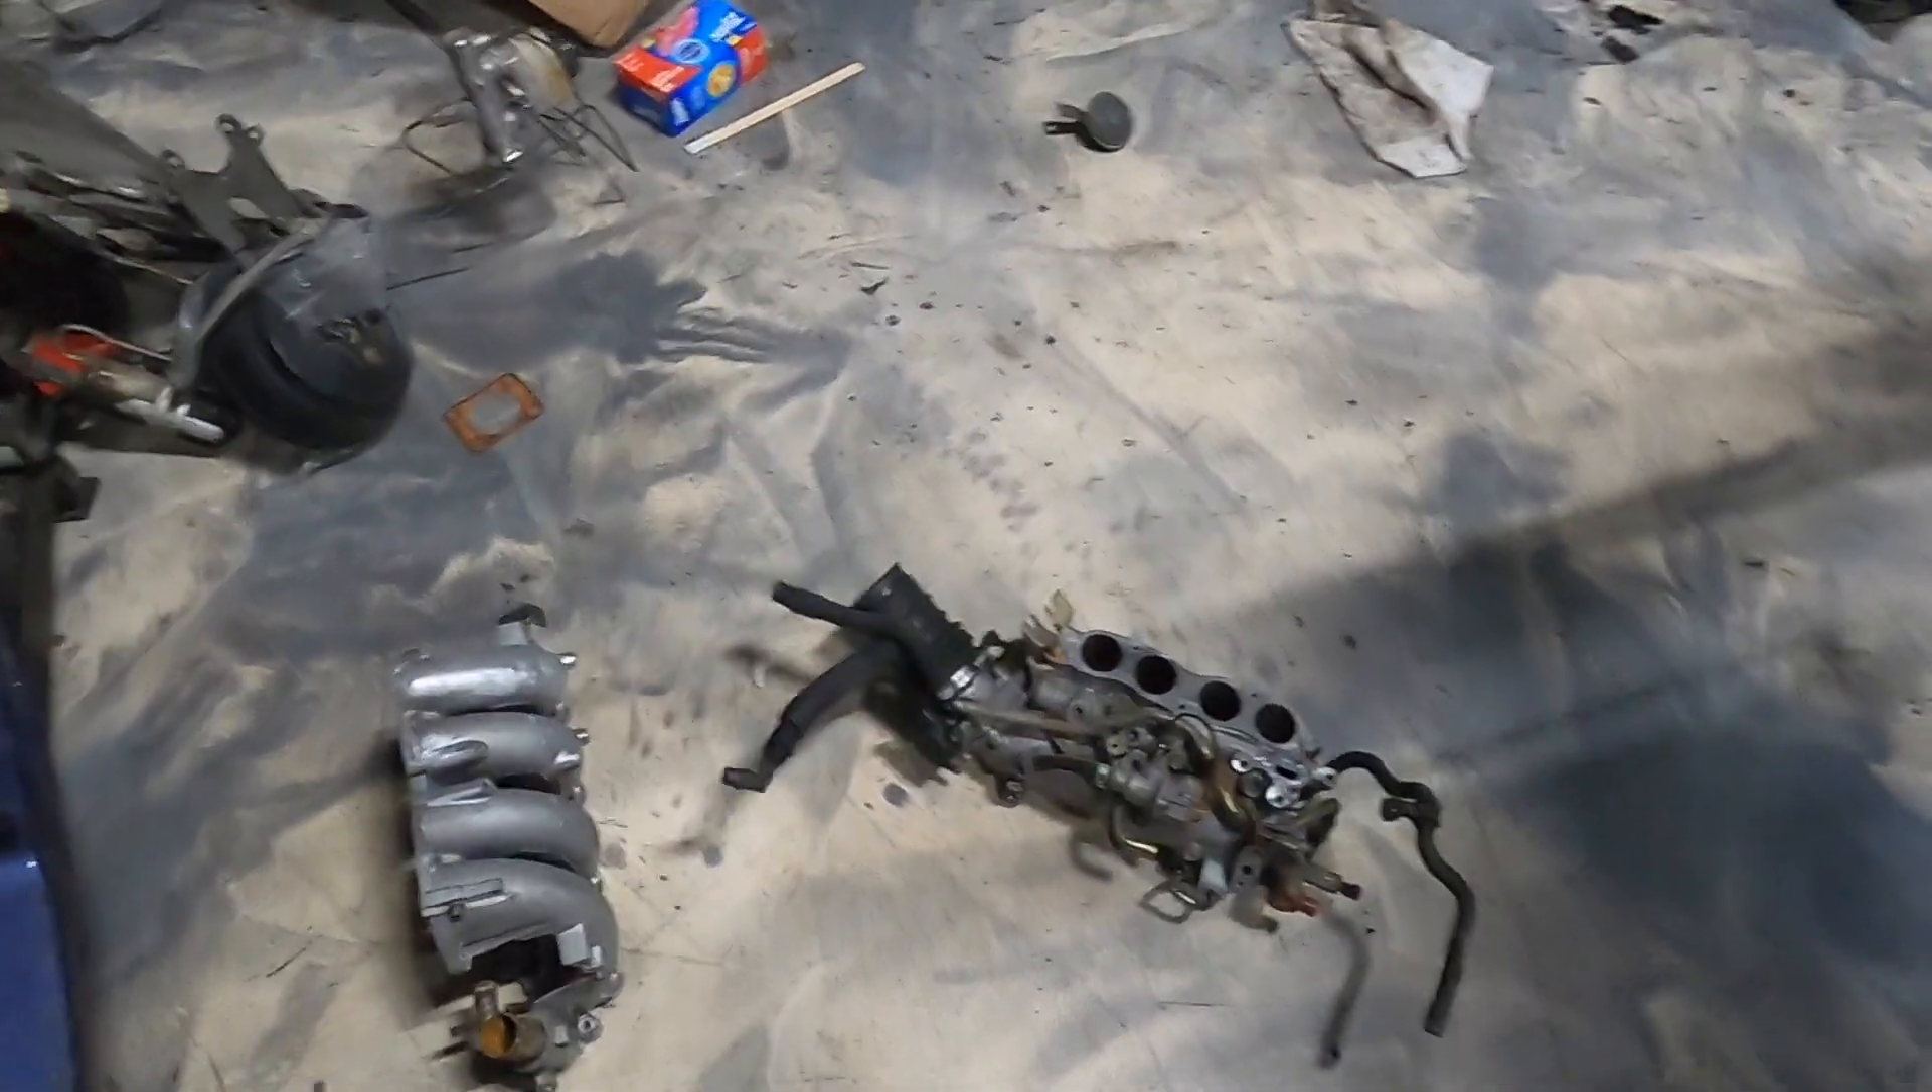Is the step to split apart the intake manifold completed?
Yes.